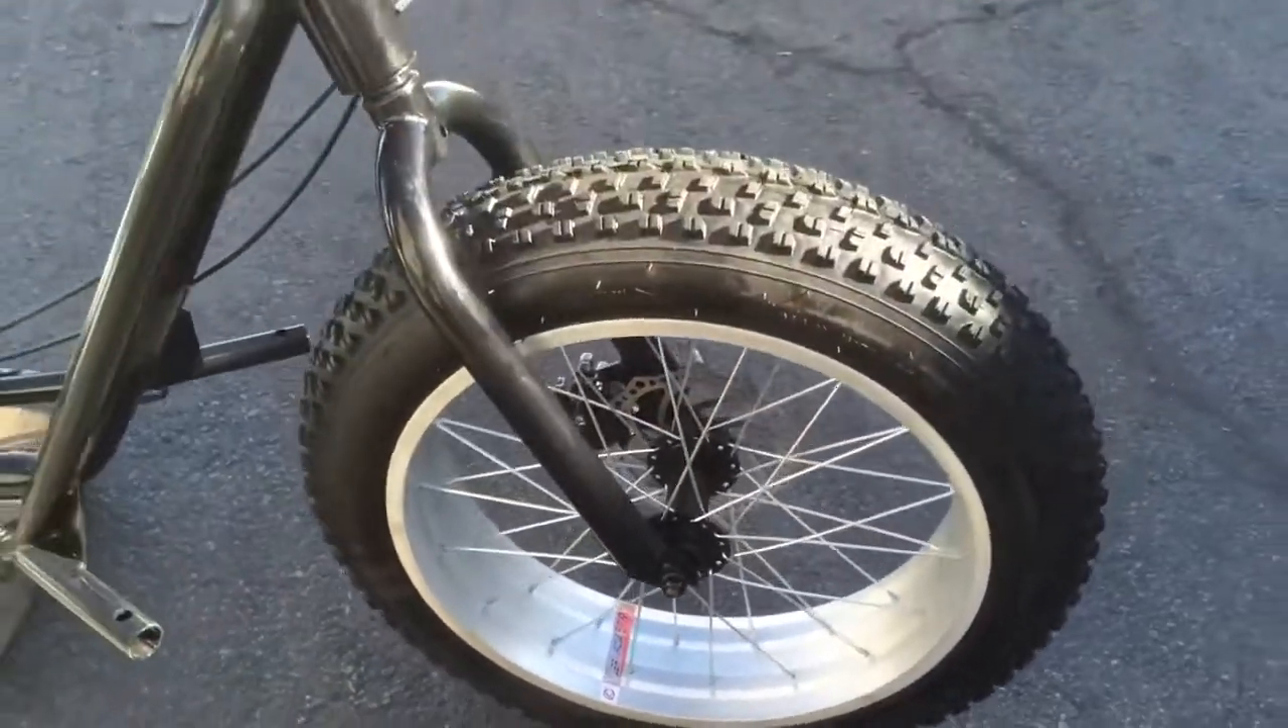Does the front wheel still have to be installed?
No.